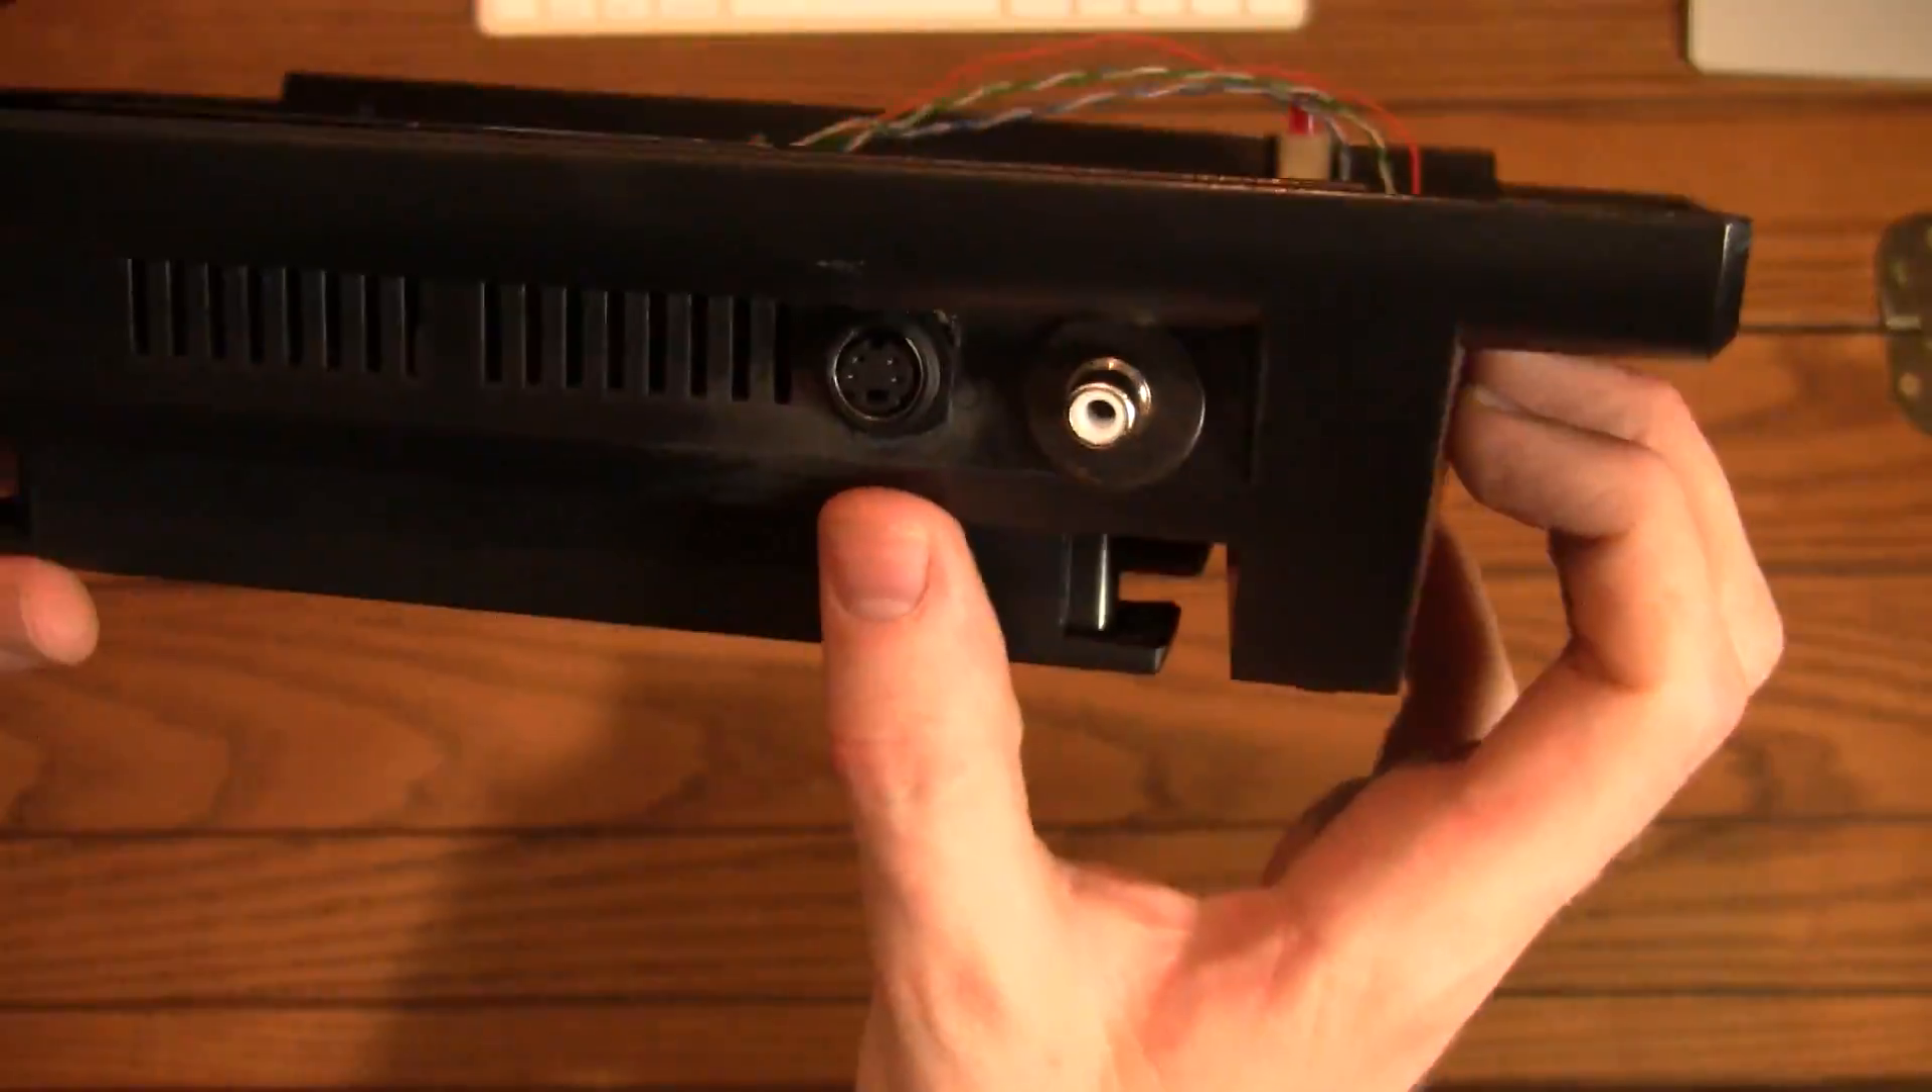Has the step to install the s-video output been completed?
Yes.